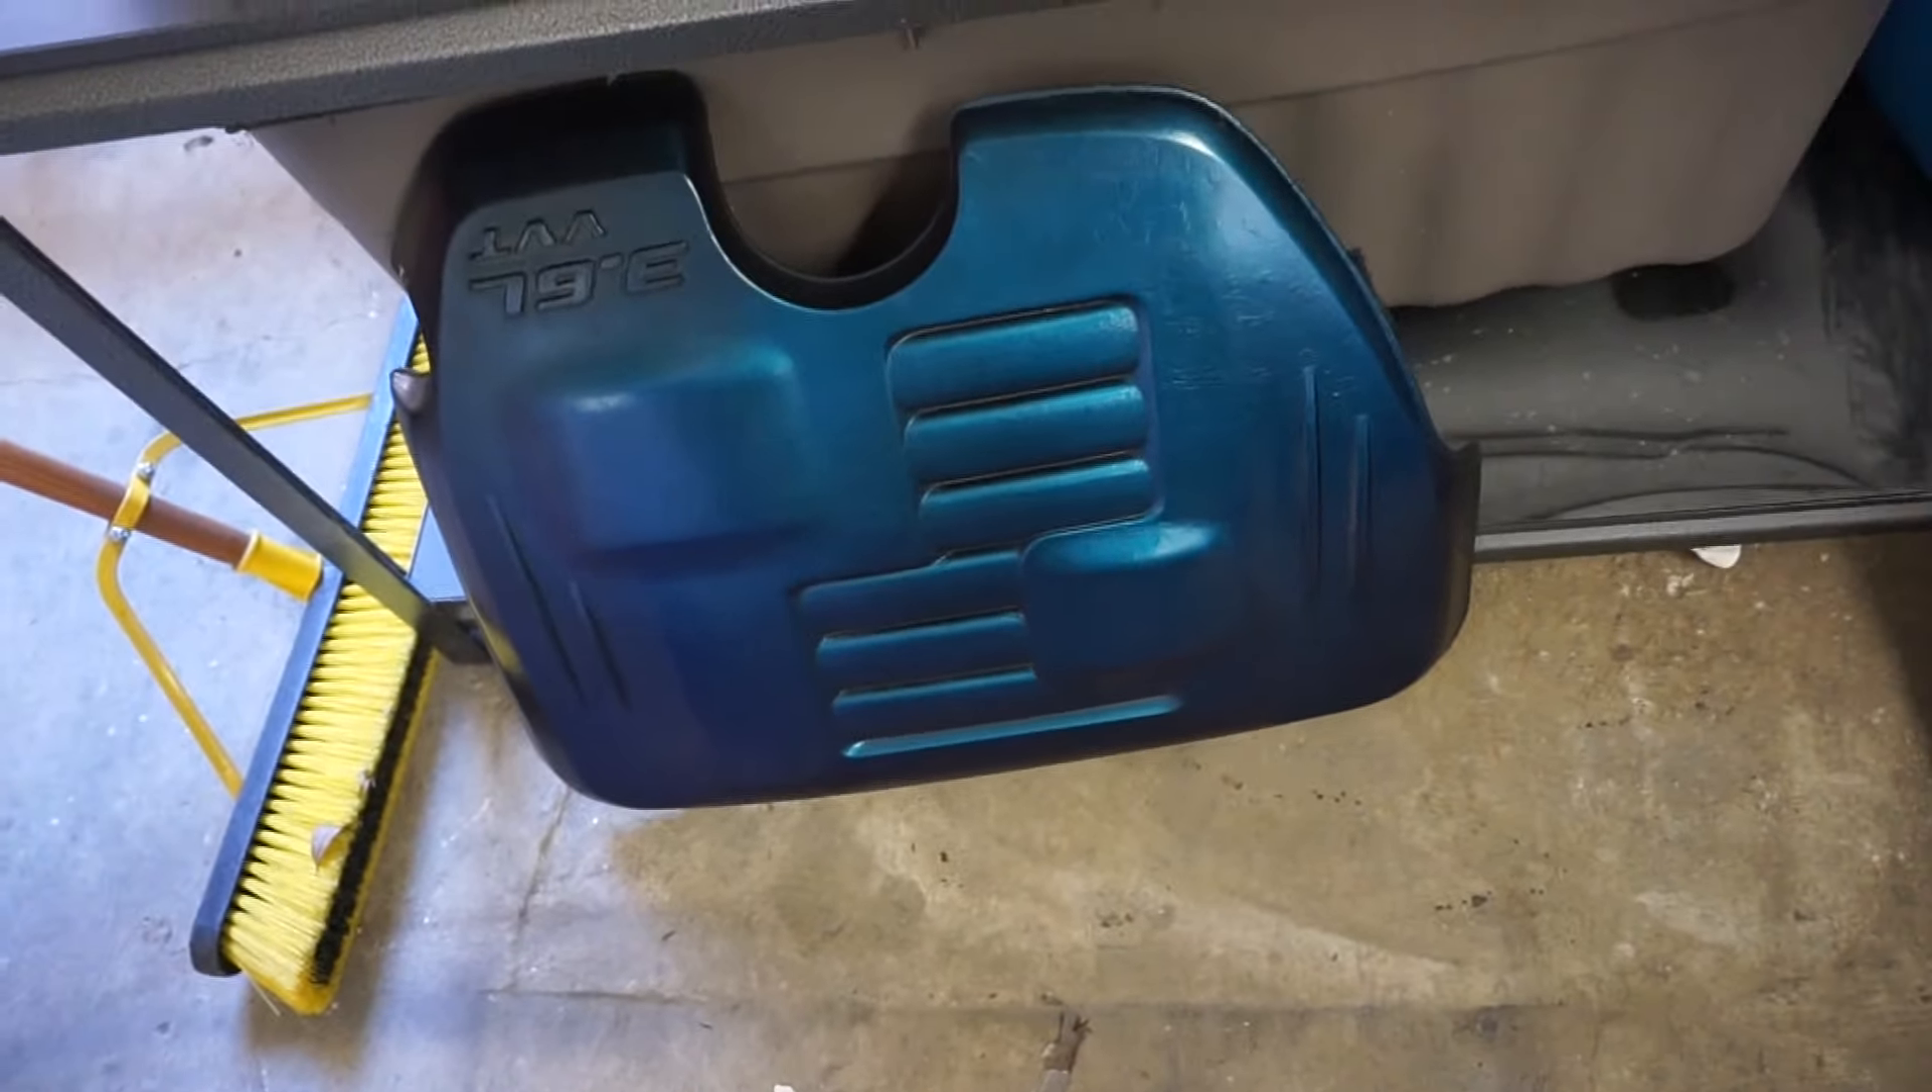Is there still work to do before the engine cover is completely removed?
No.